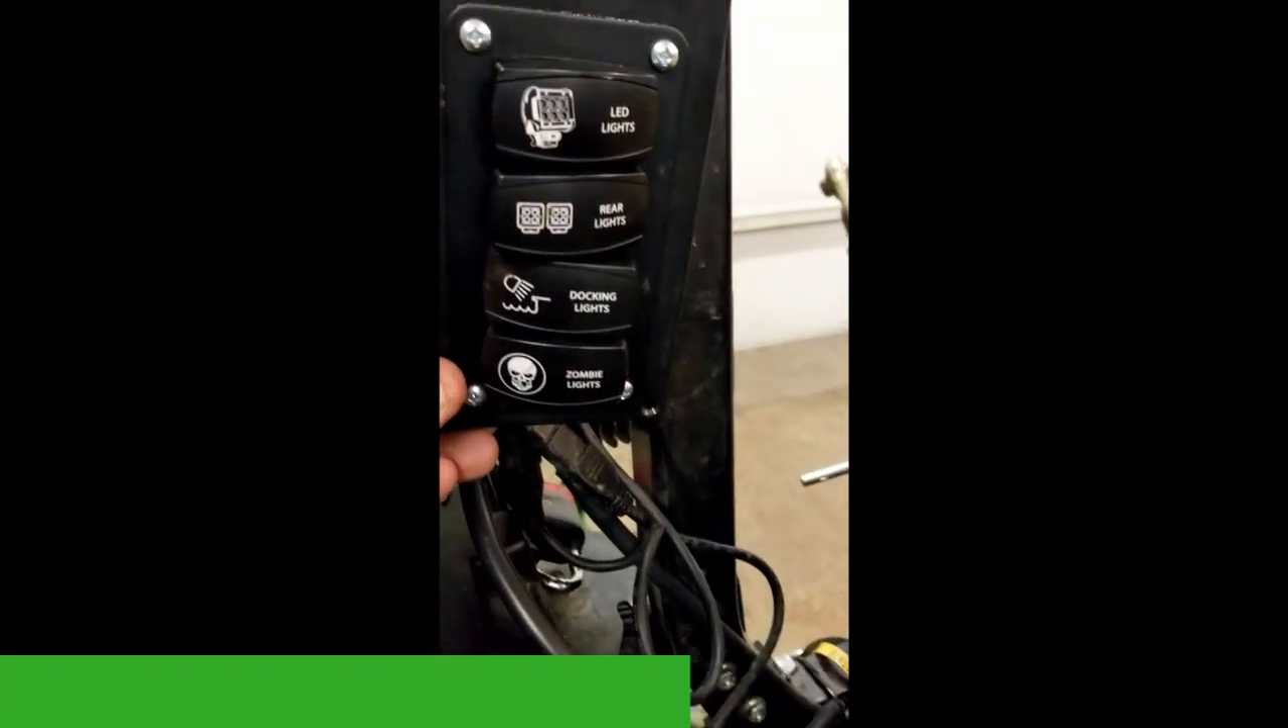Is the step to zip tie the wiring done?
No.